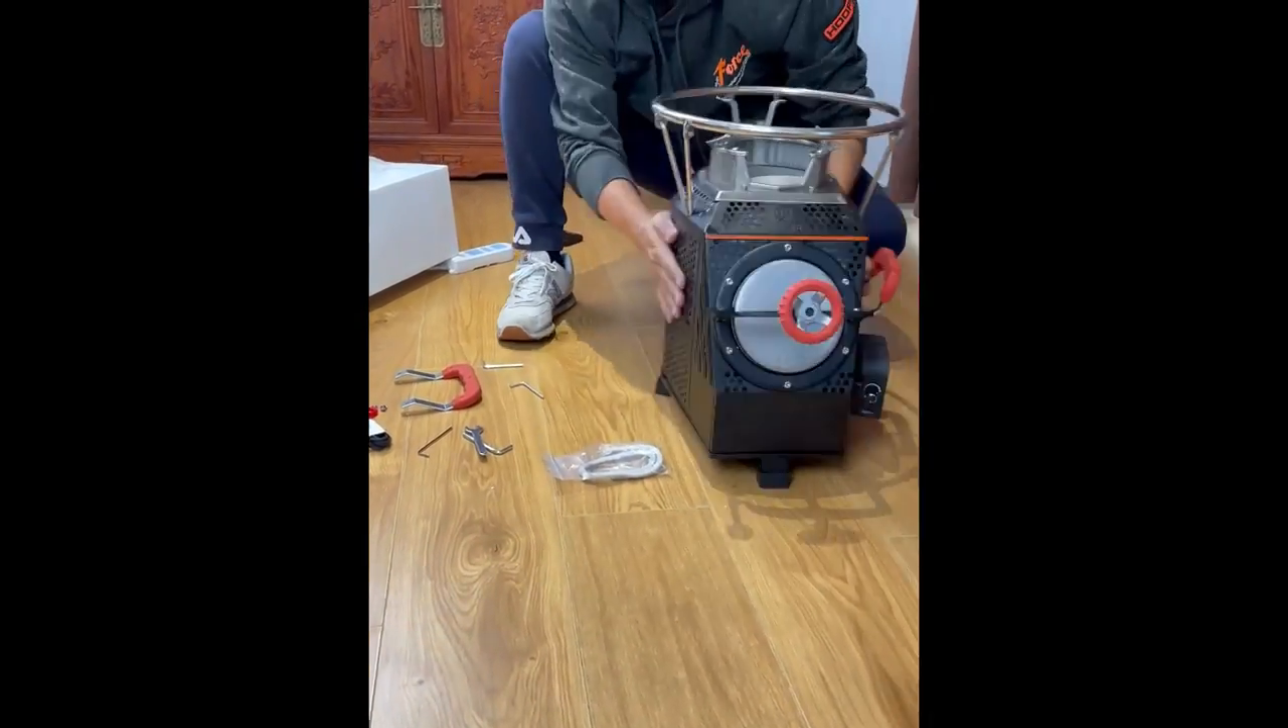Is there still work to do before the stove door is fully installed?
No.